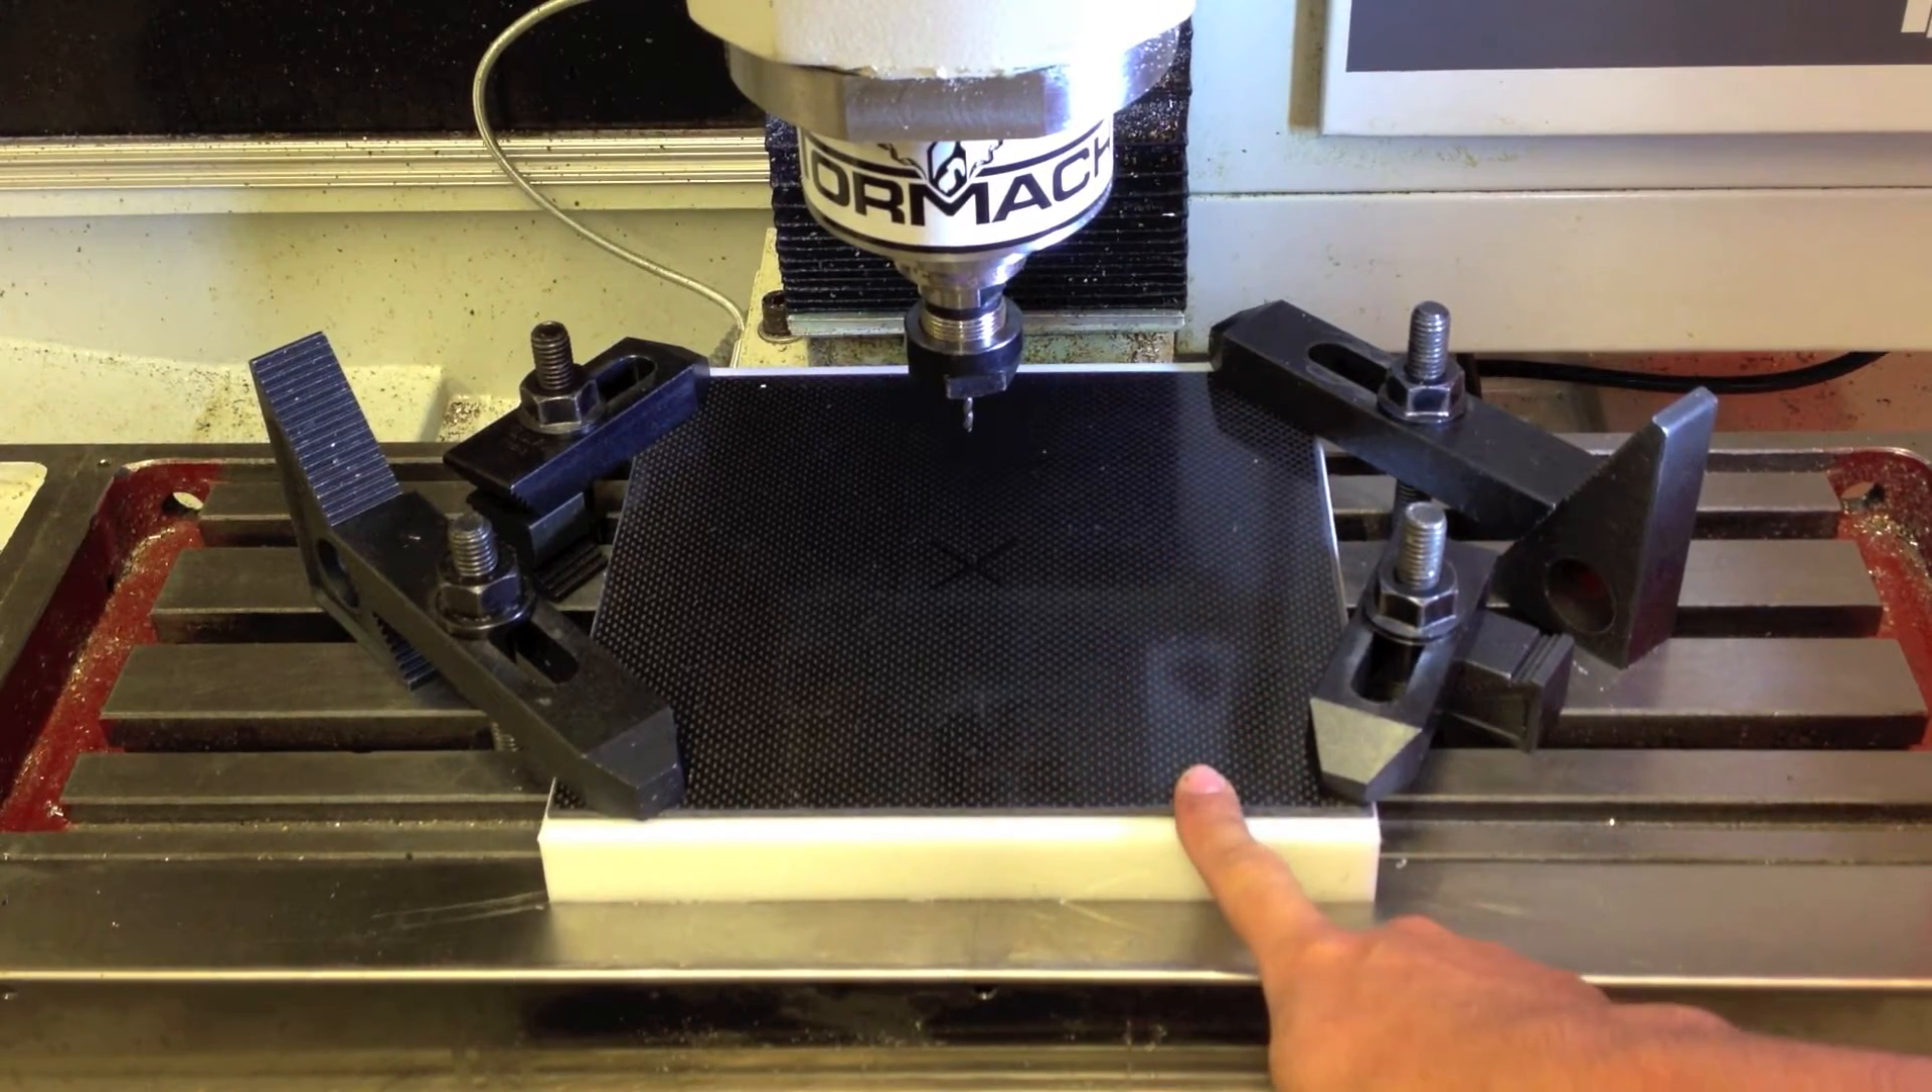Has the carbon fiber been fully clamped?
Yes.